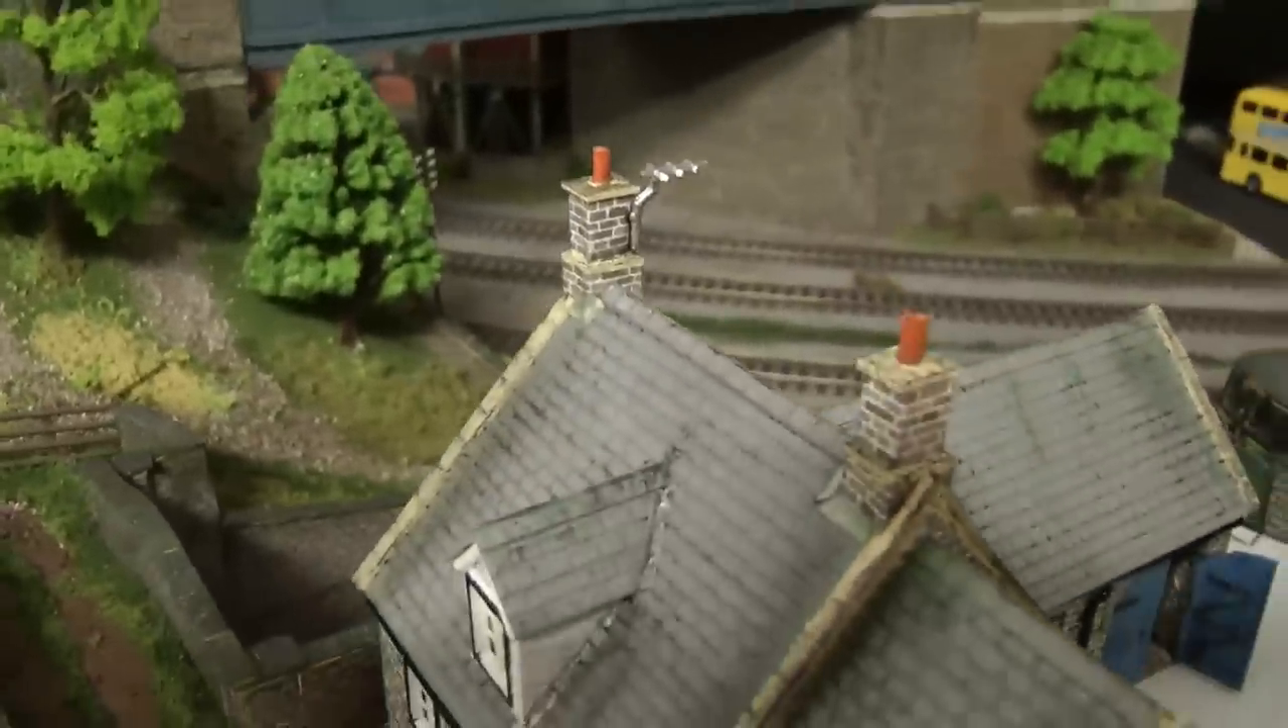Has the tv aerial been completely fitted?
Yes.